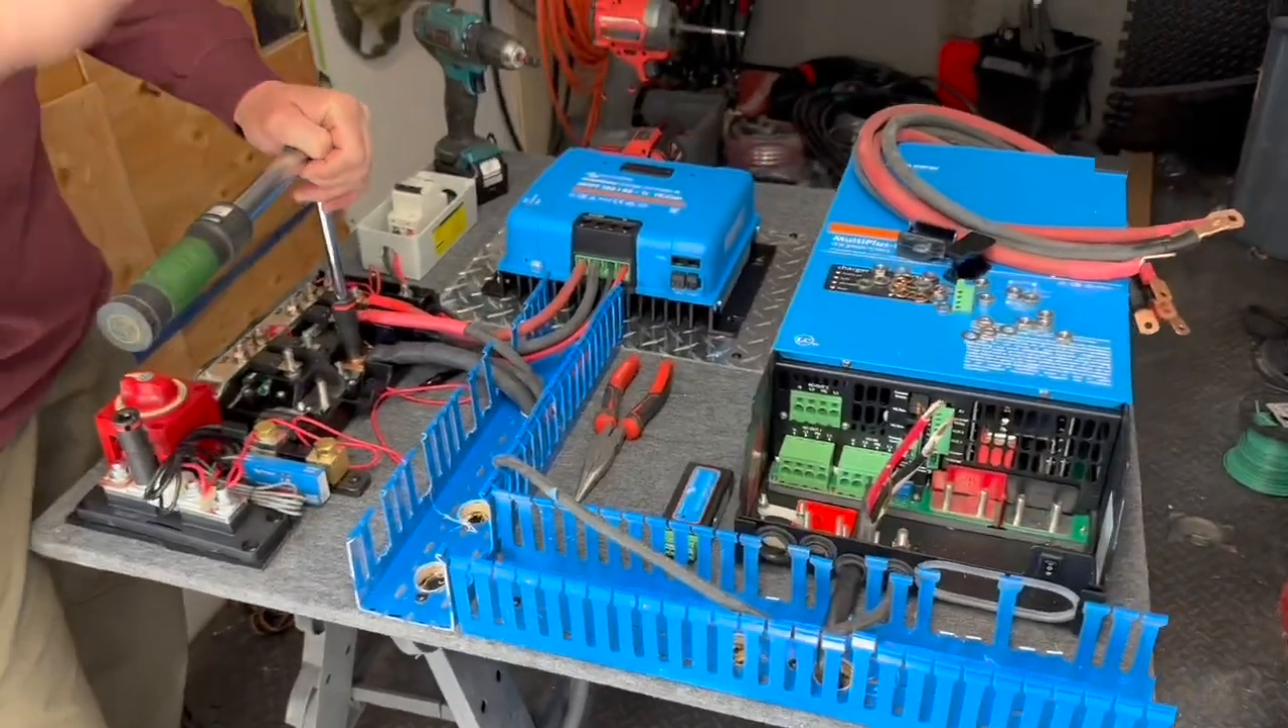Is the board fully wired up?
No.